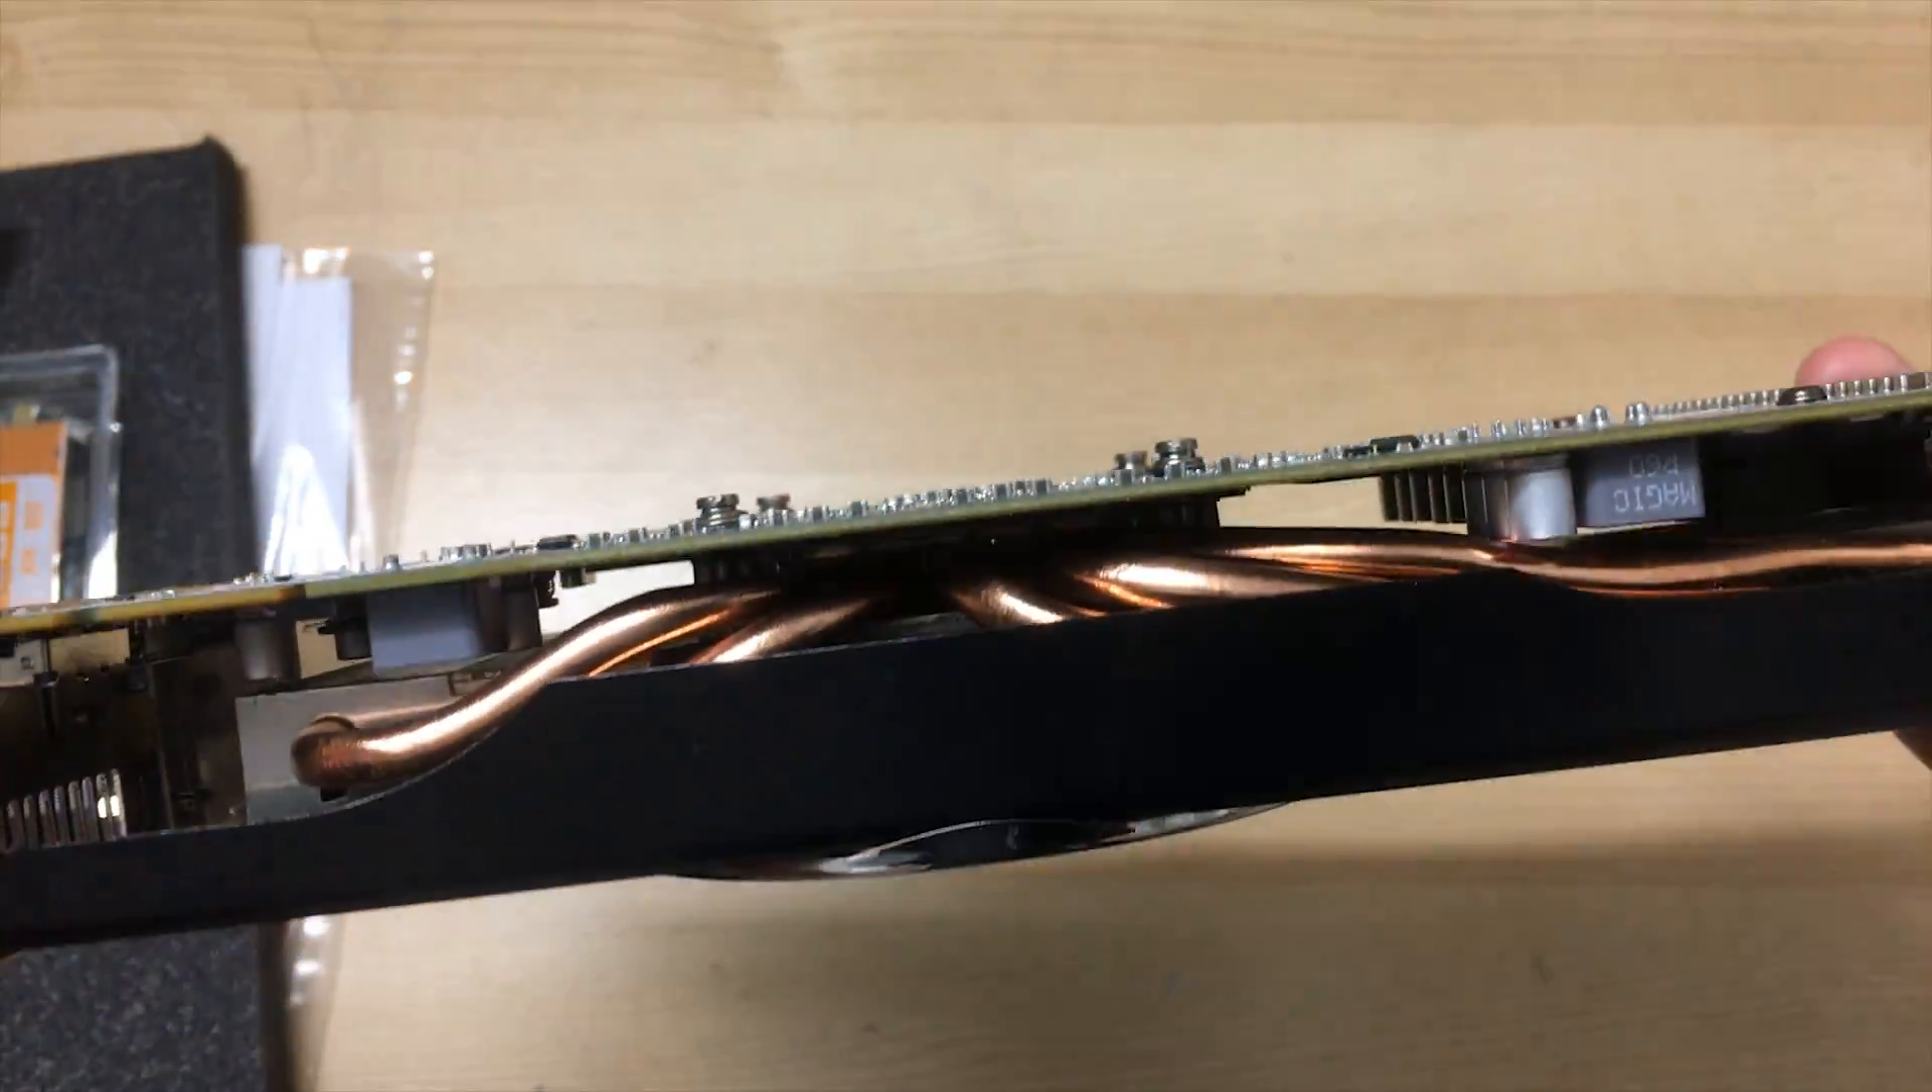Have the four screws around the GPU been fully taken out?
No.